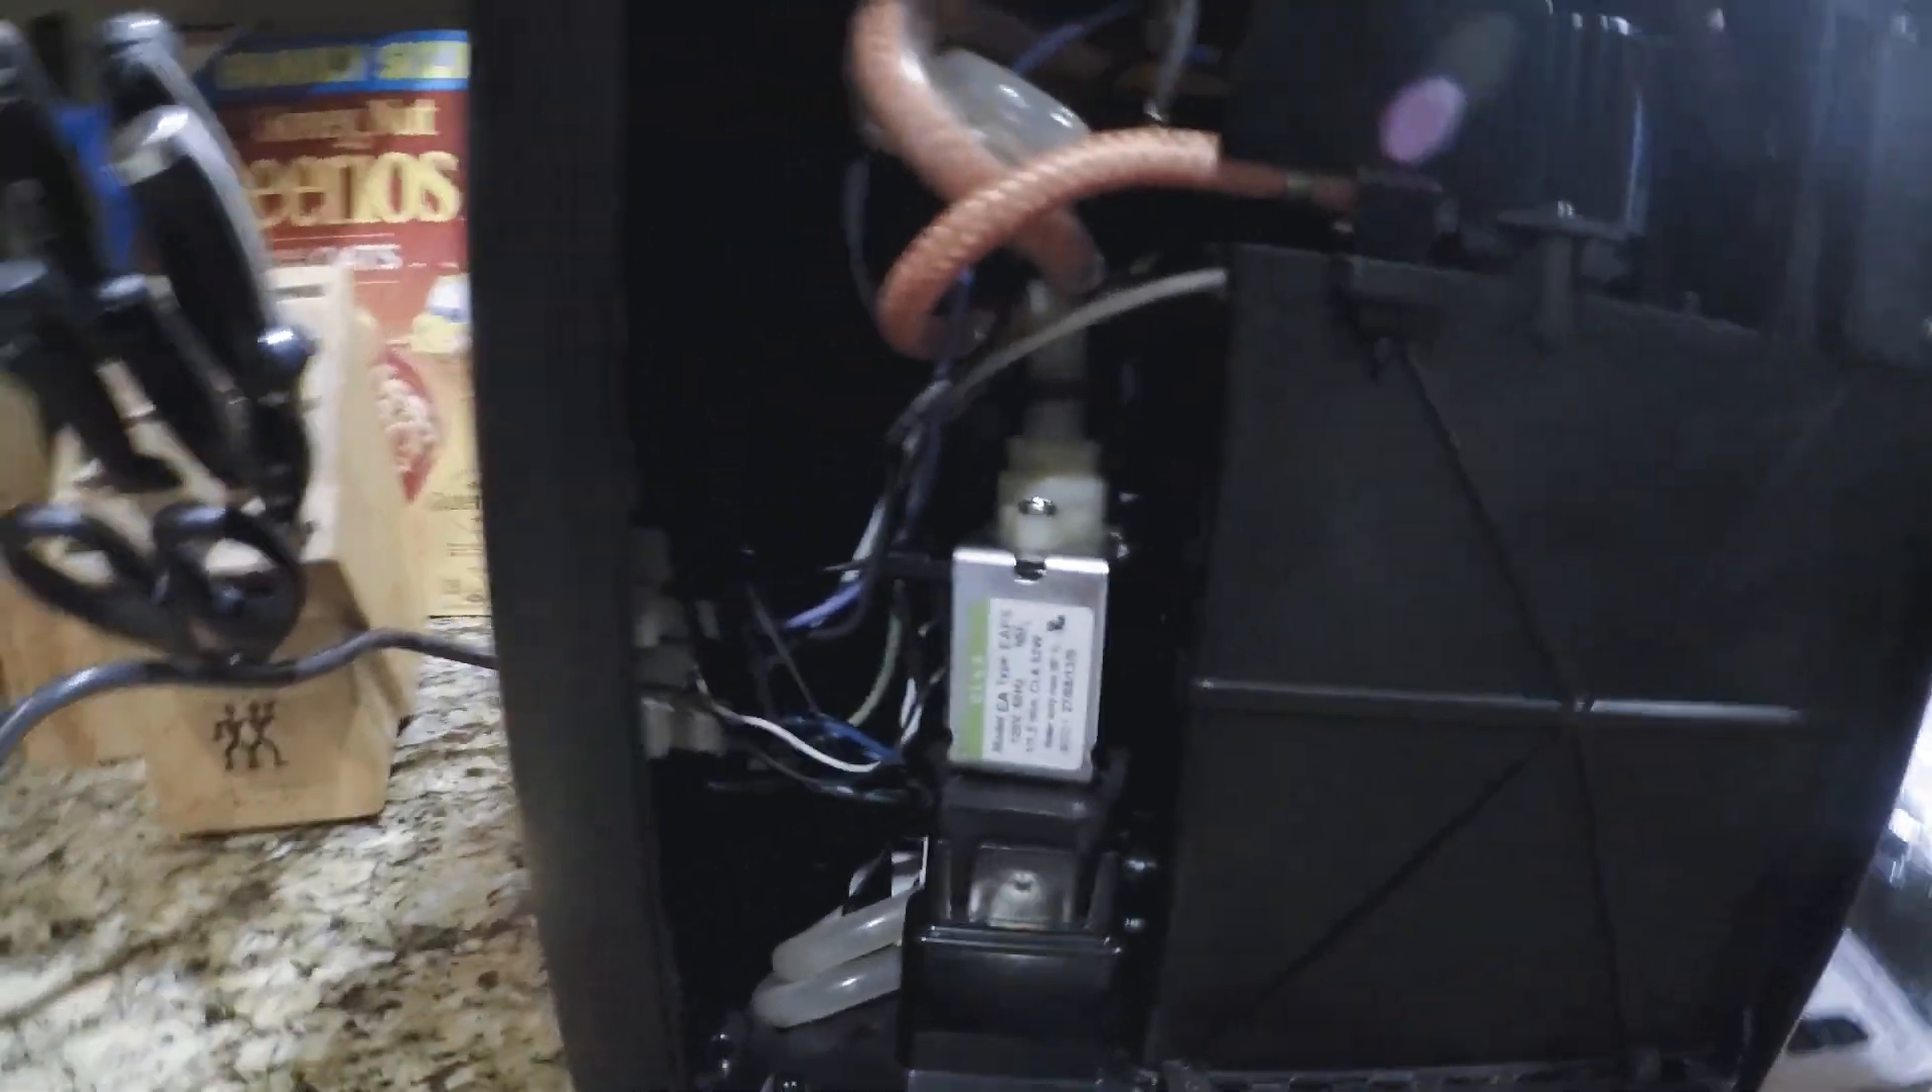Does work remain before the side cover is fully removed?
No.